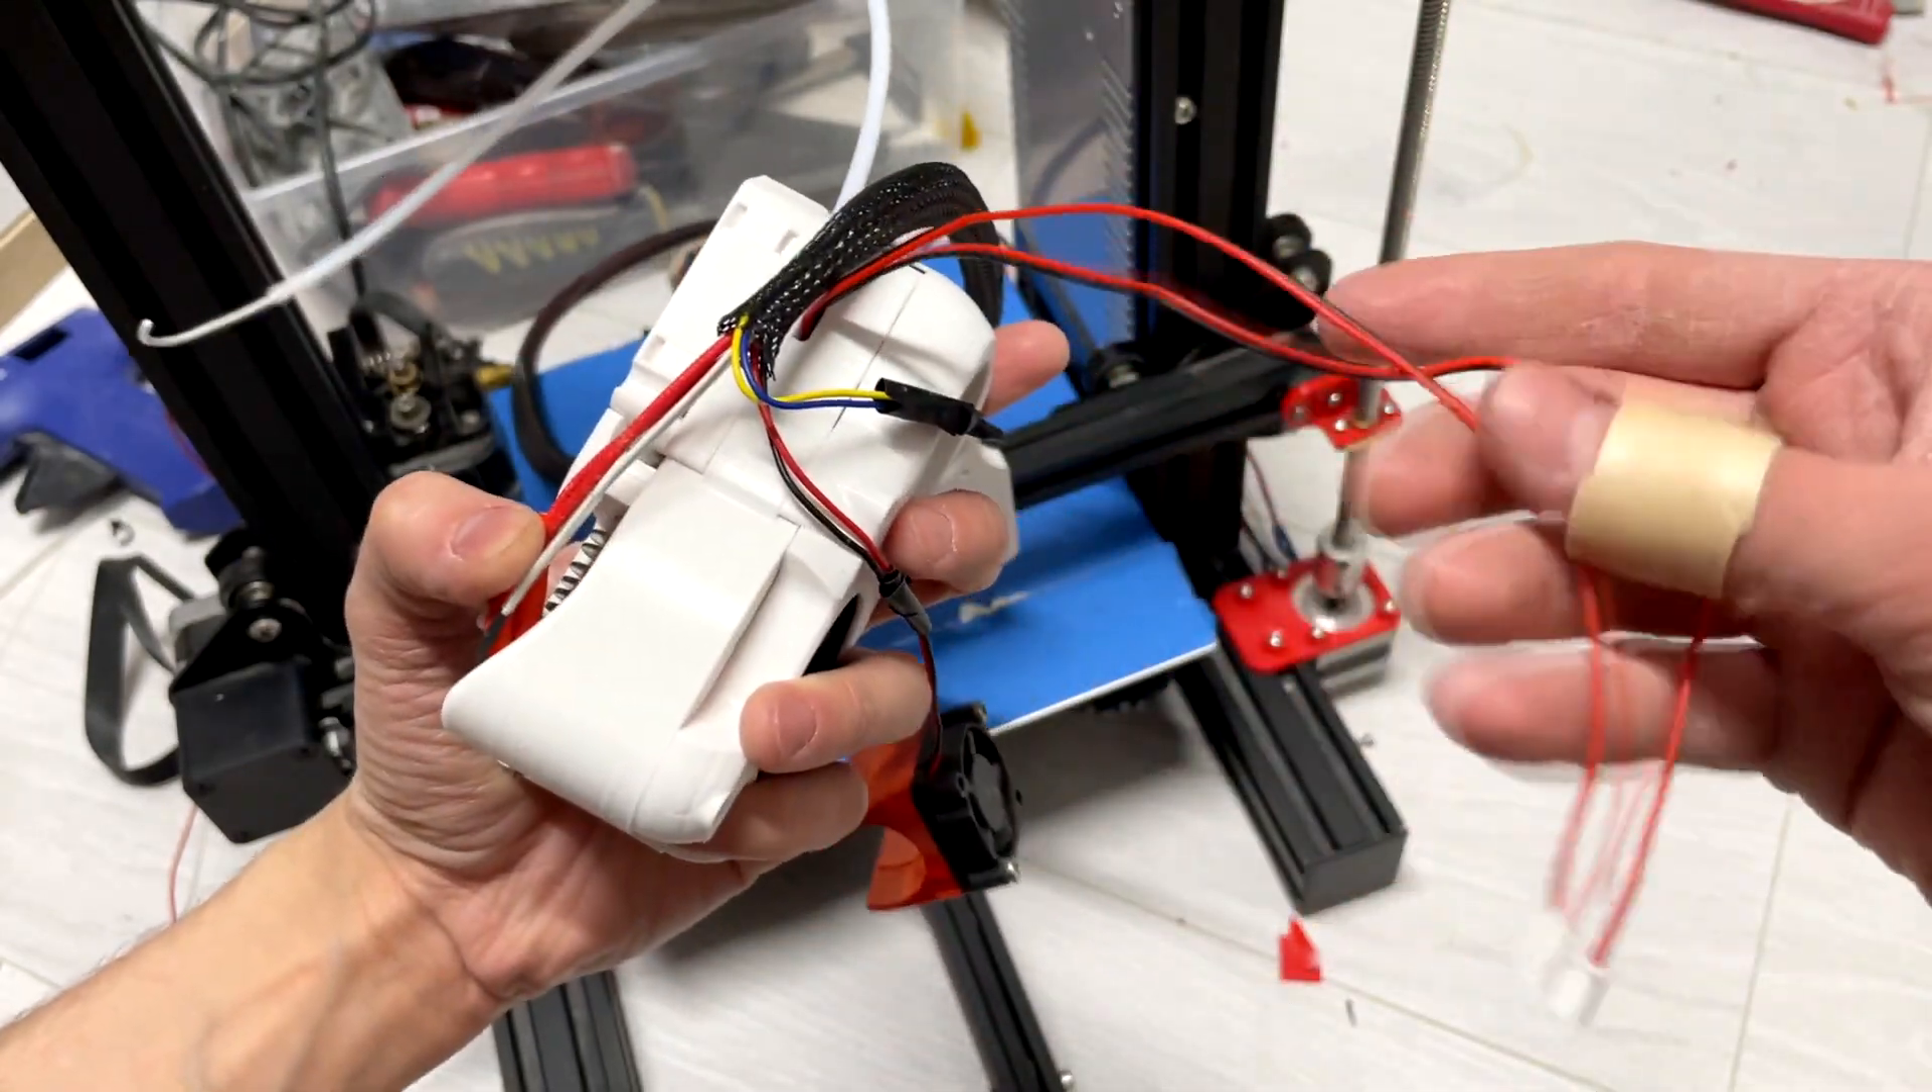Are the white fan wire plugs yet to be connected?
Yes.